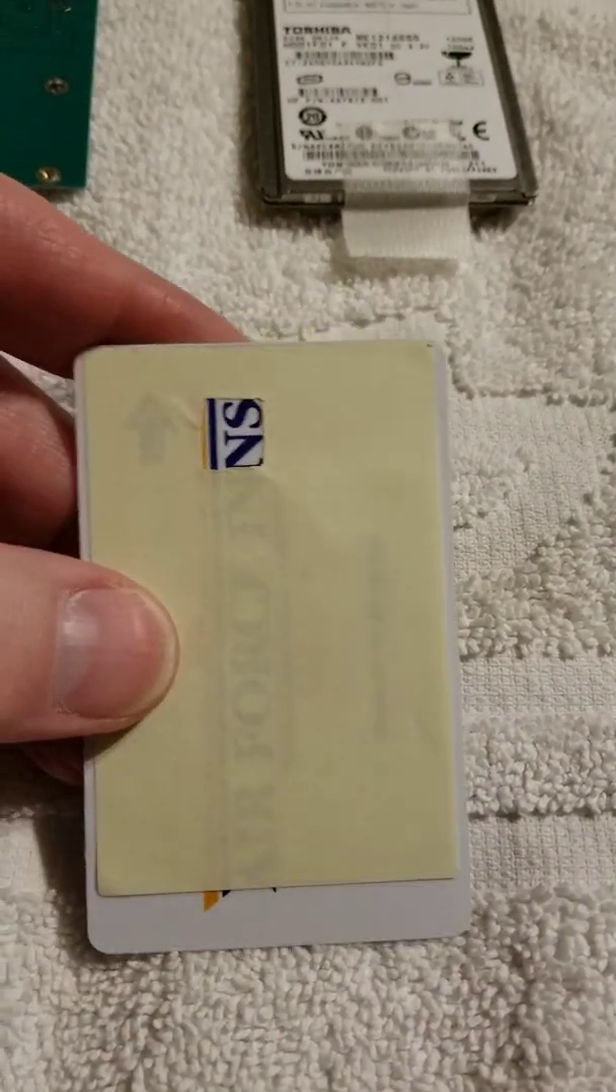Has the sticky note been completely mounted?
Yes.